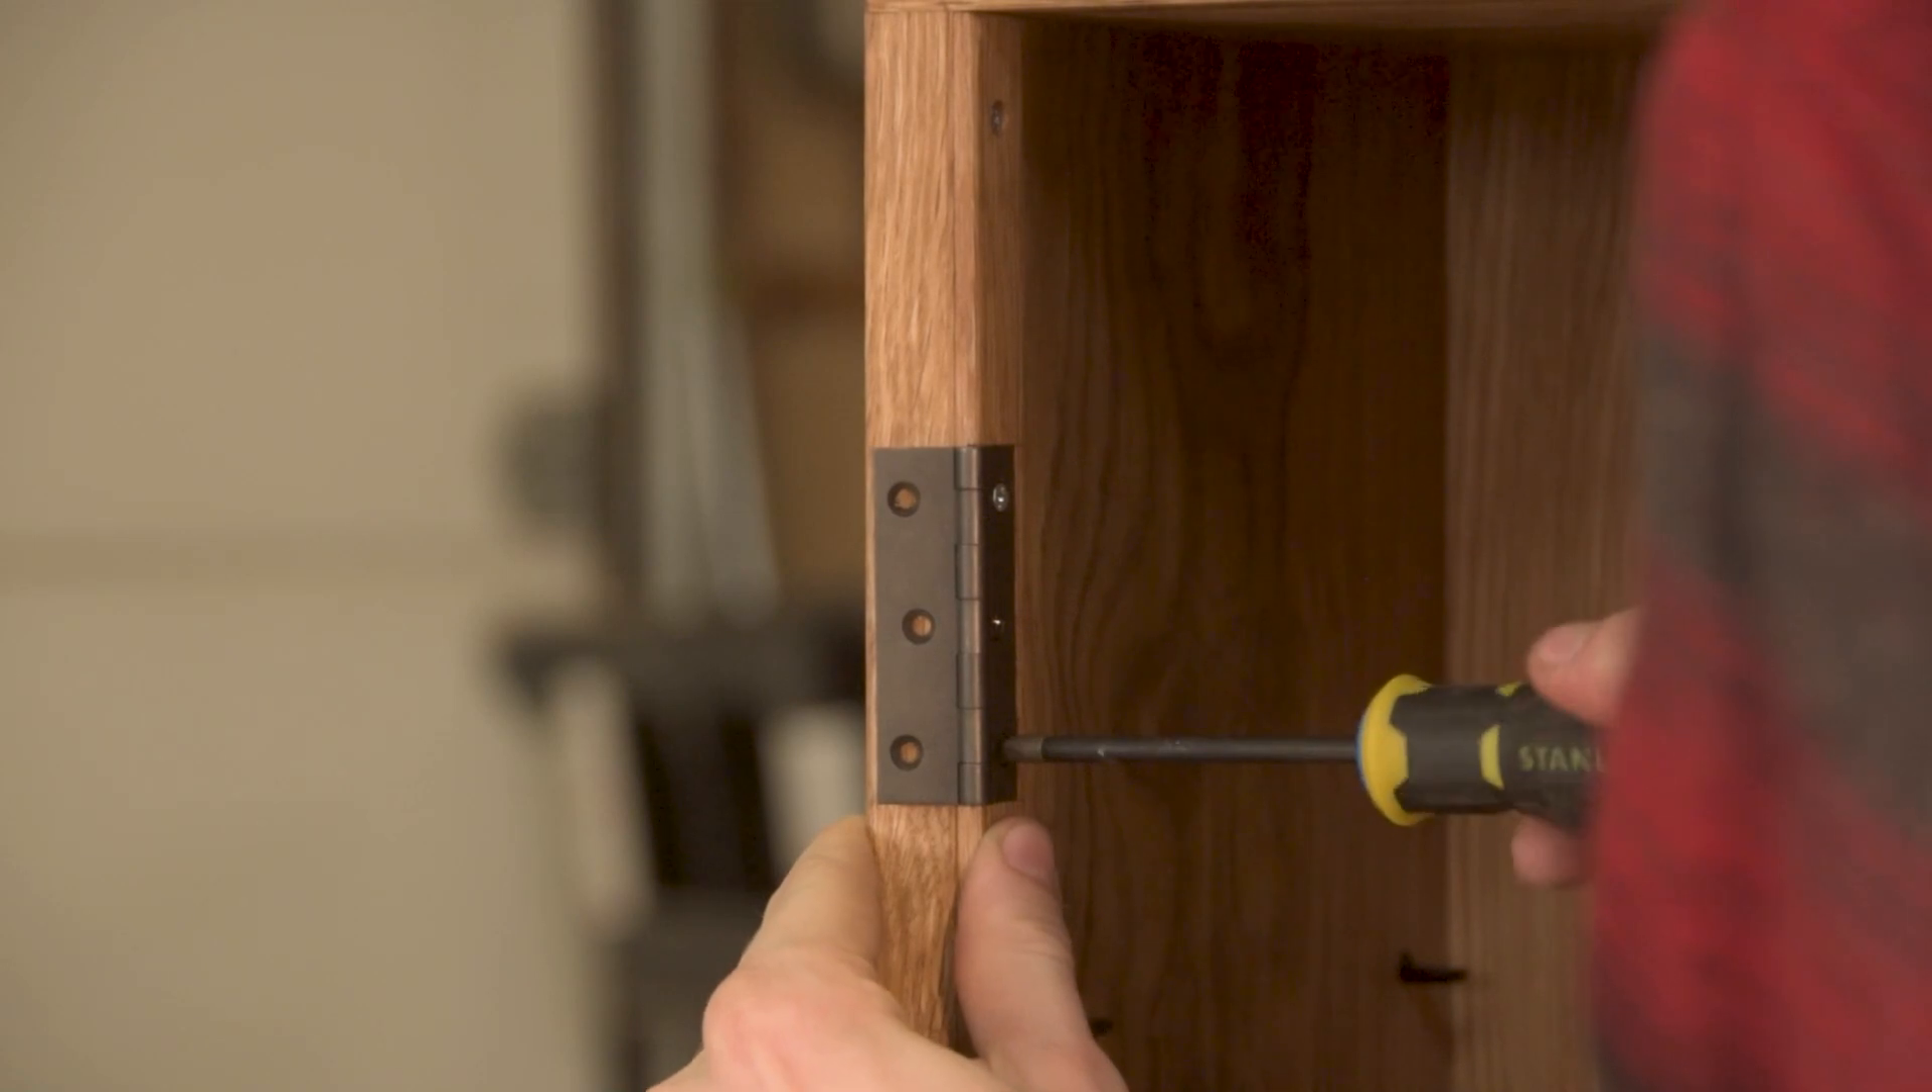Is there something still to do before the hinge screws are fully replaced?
Yes.